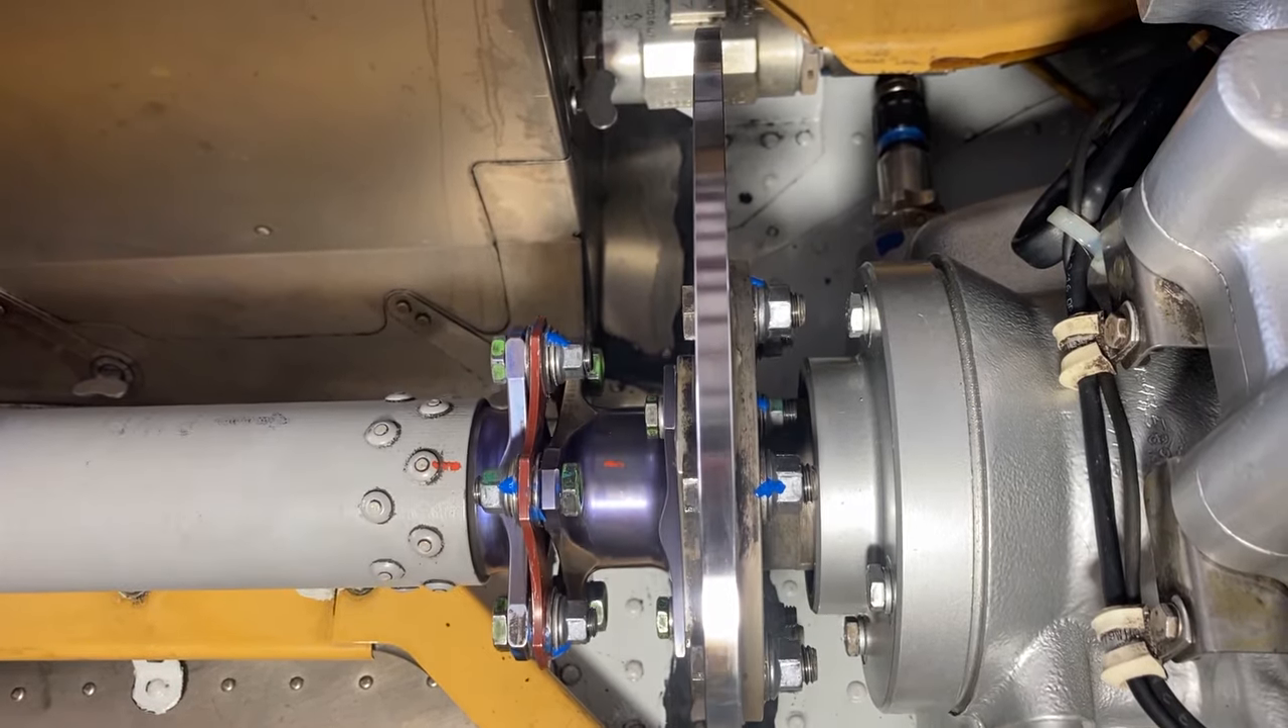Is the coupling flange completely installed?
Yes.